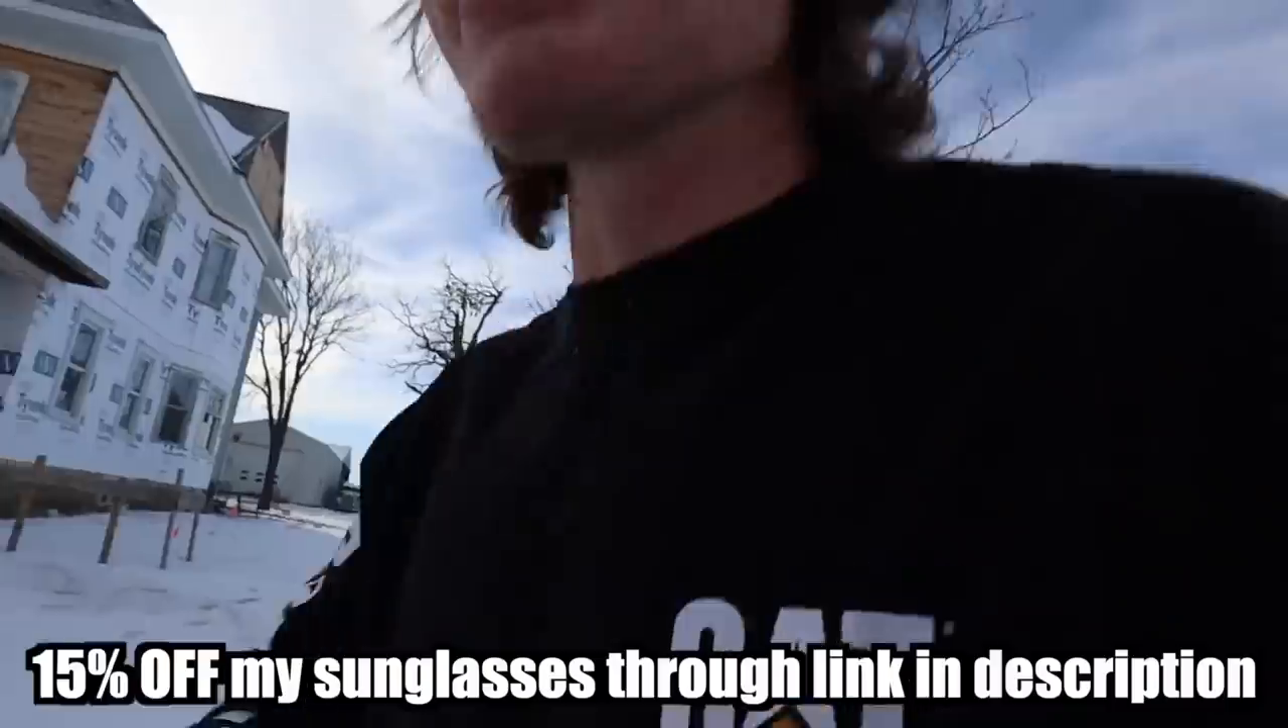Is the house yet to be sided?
Yes.